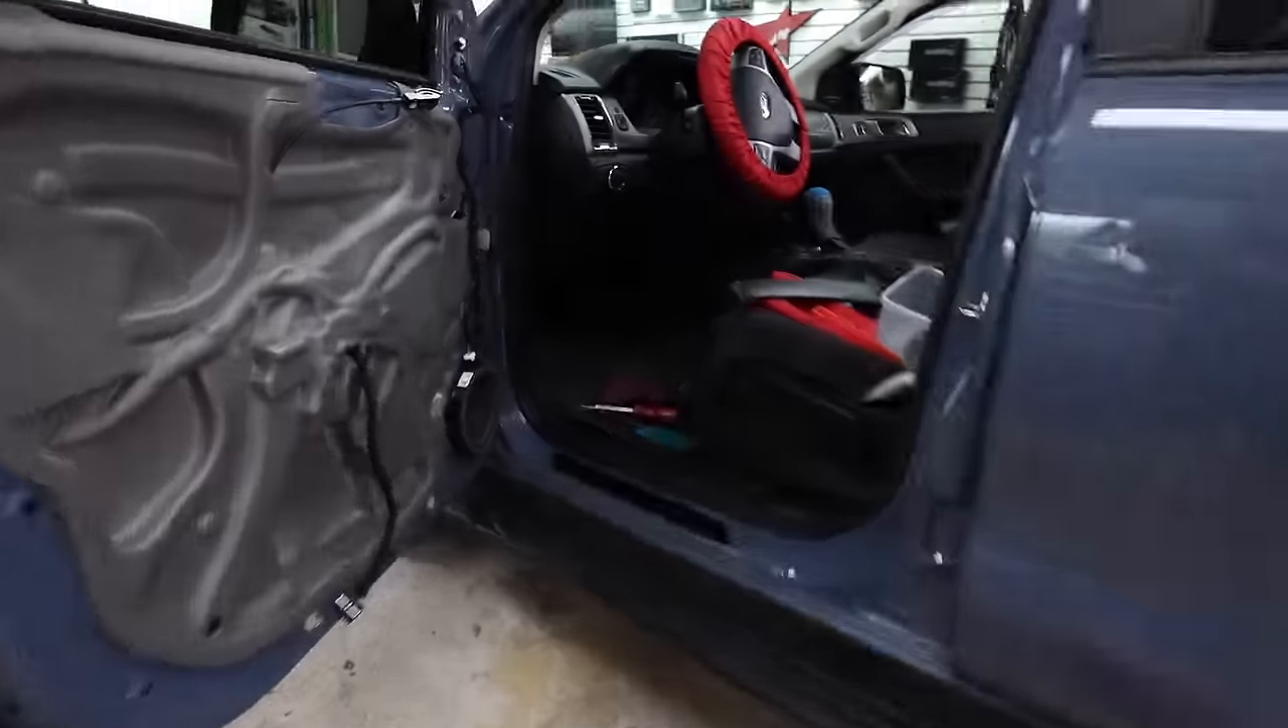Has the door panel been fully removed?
Yes.